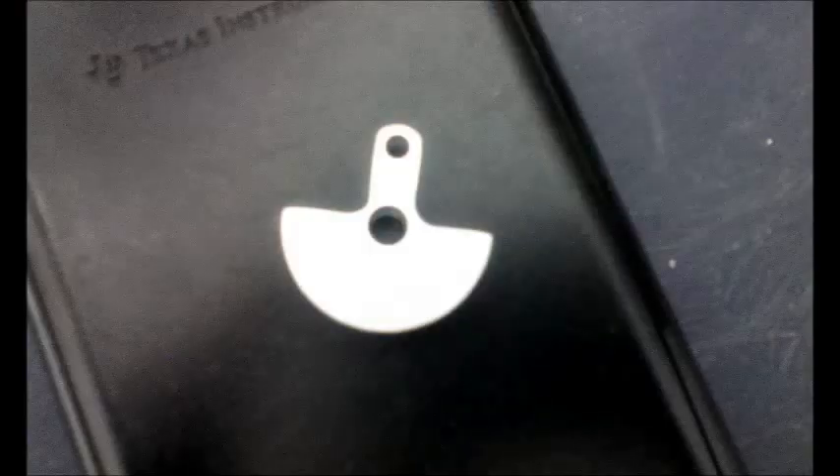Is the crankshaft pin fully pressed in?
No.